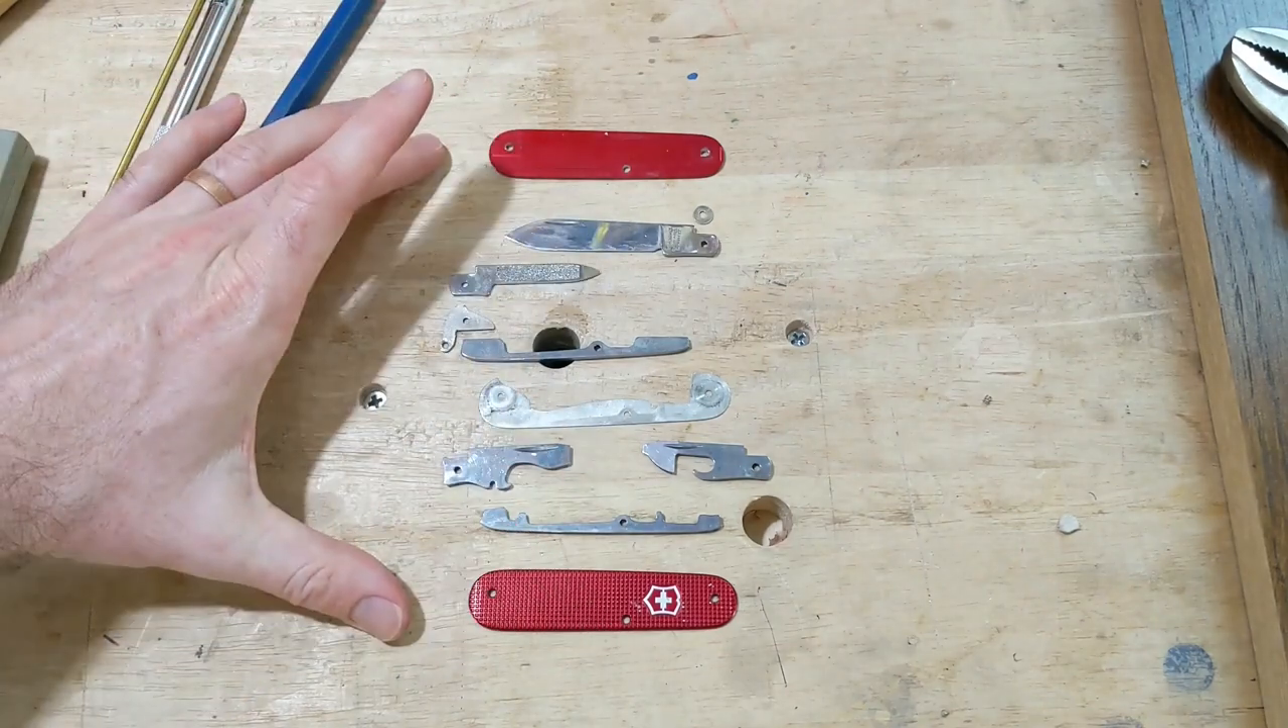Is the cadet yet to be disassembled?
No.